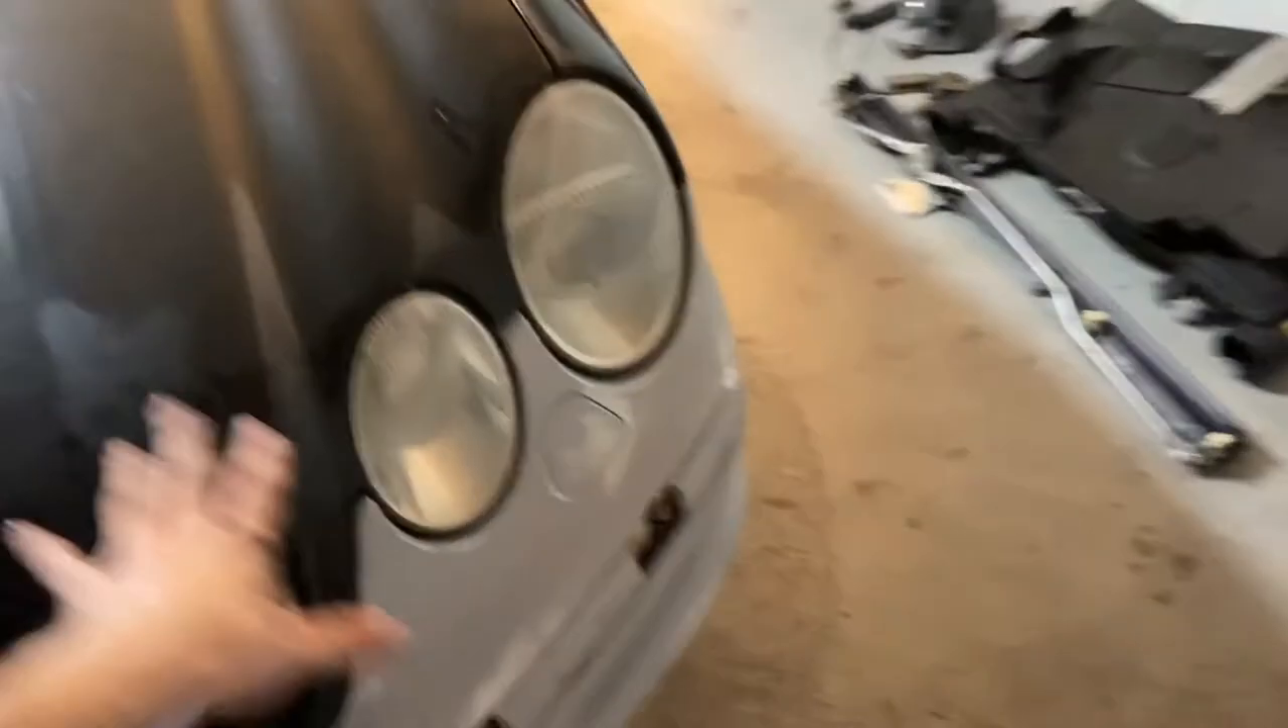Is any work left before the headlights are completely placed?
No.